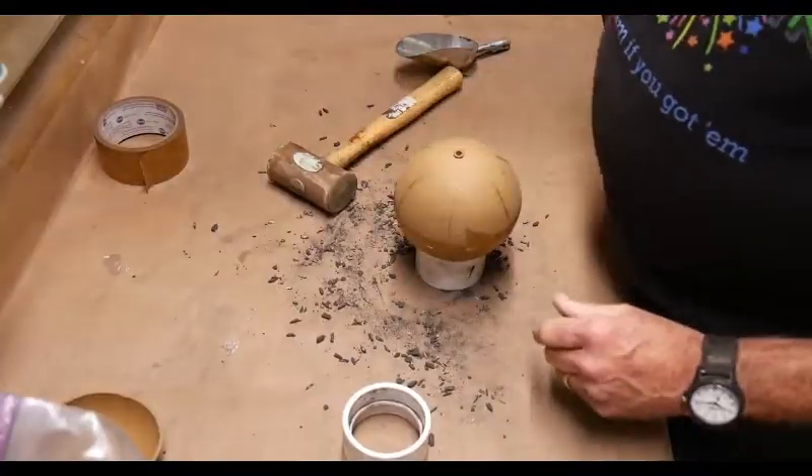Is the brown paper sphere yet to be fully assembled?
No.